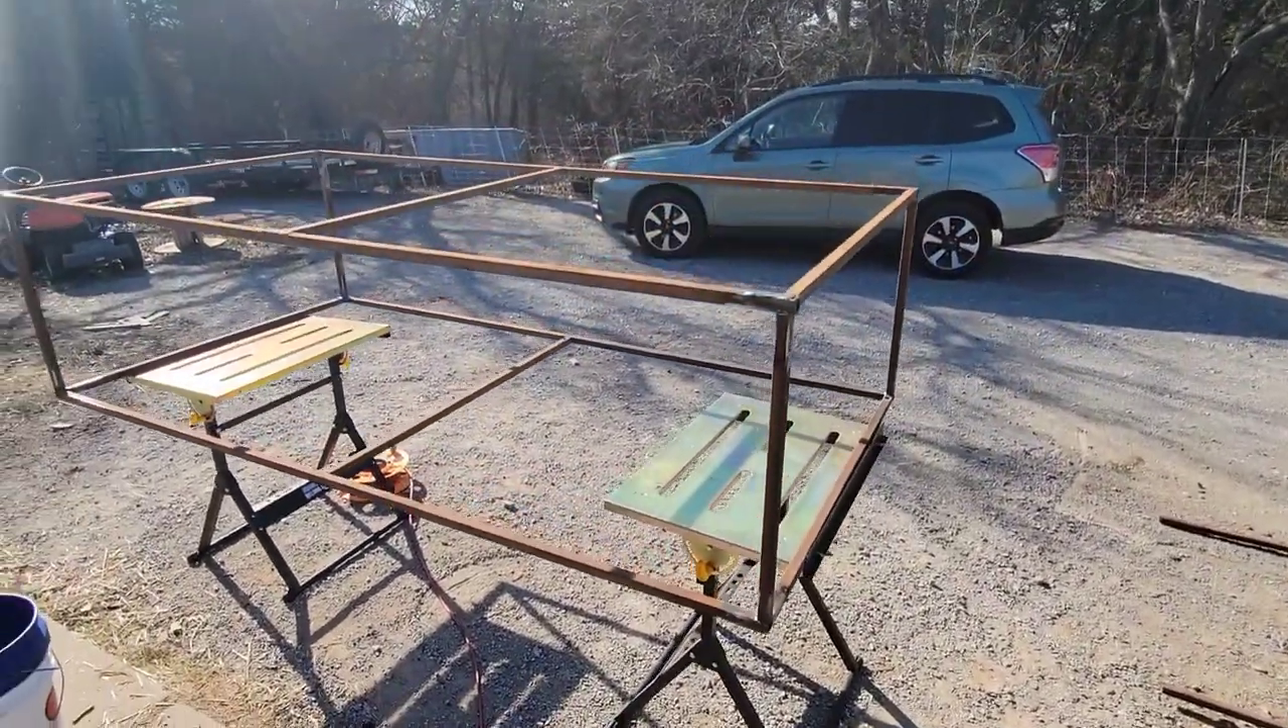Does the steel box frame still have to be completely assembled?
No.